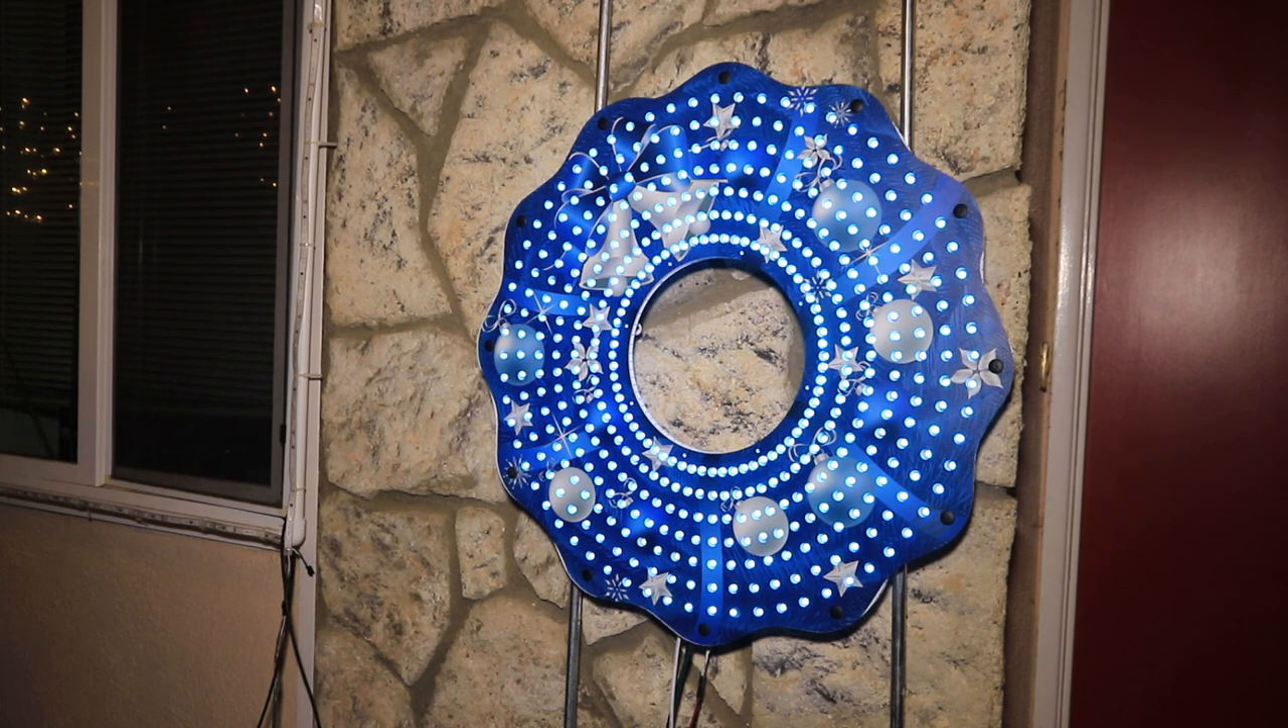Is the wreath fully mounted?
Yes.